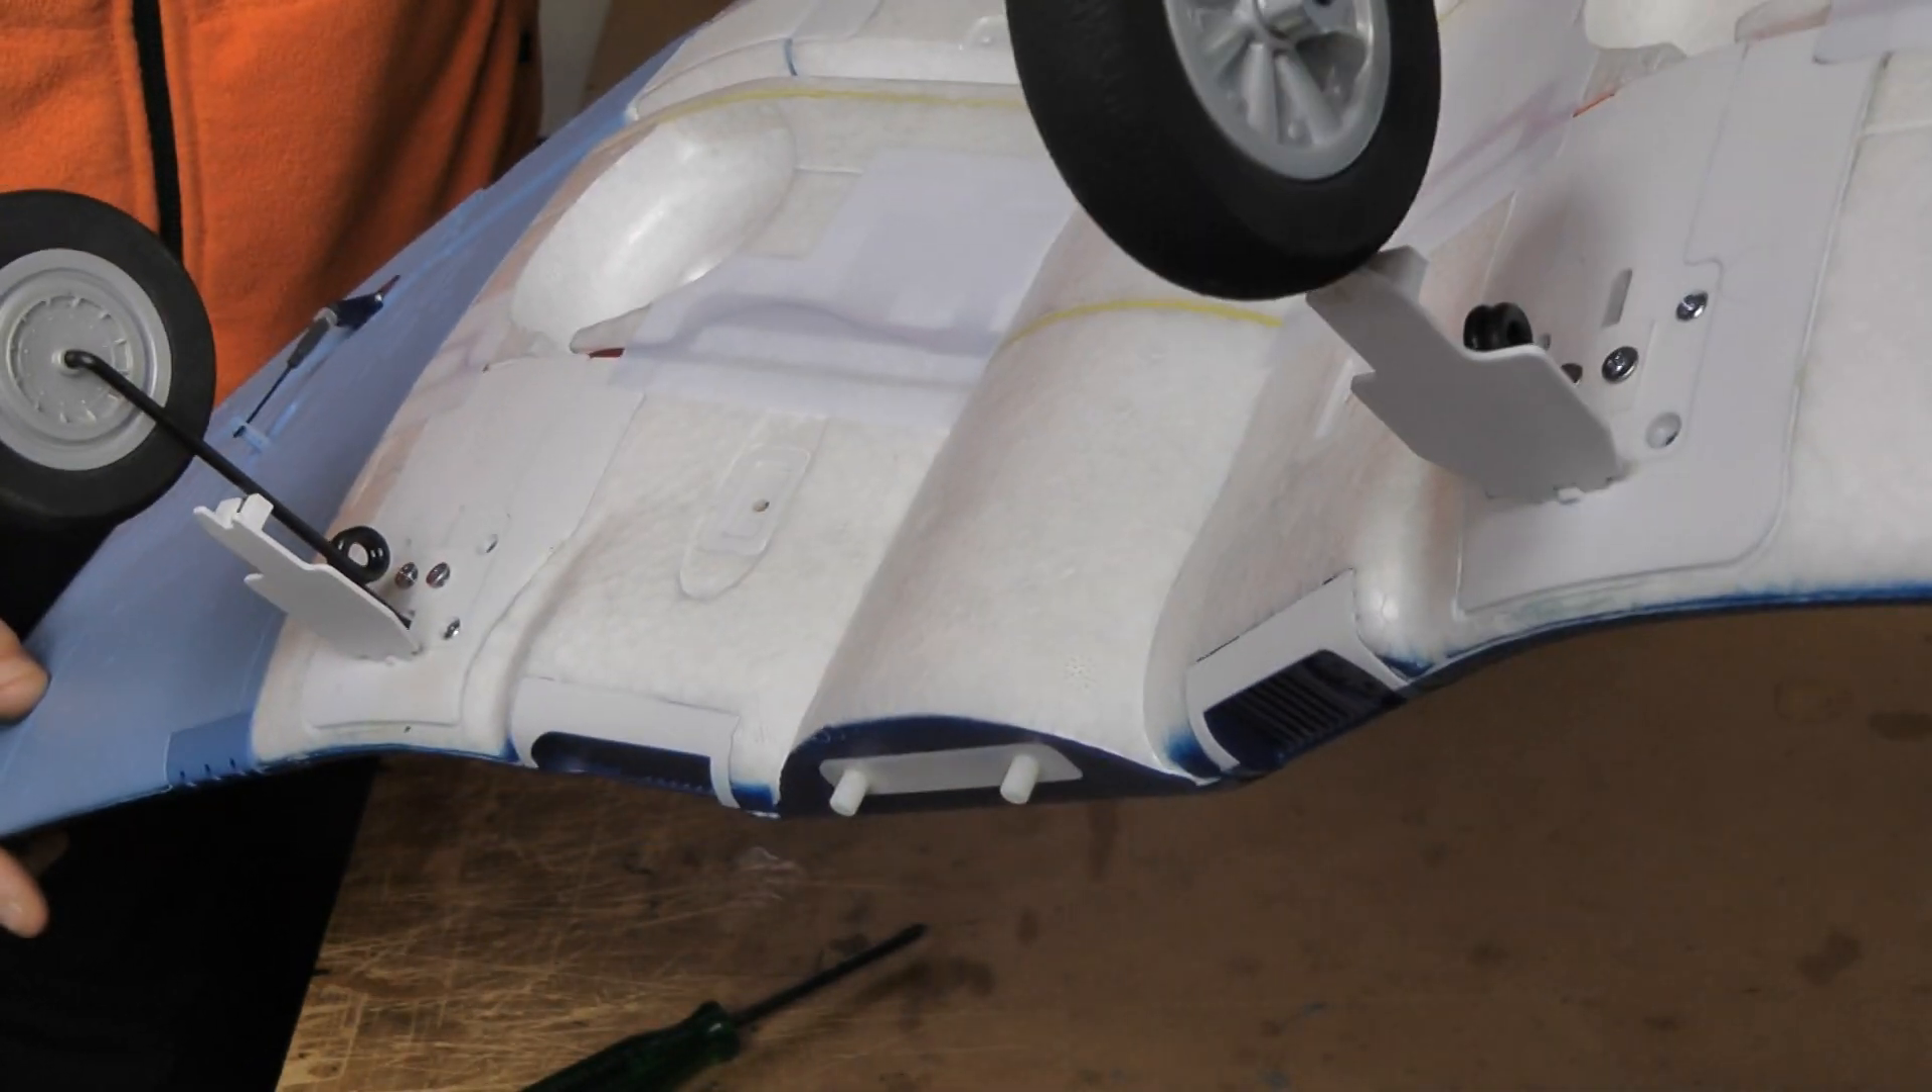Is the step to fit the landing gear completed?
Yes.